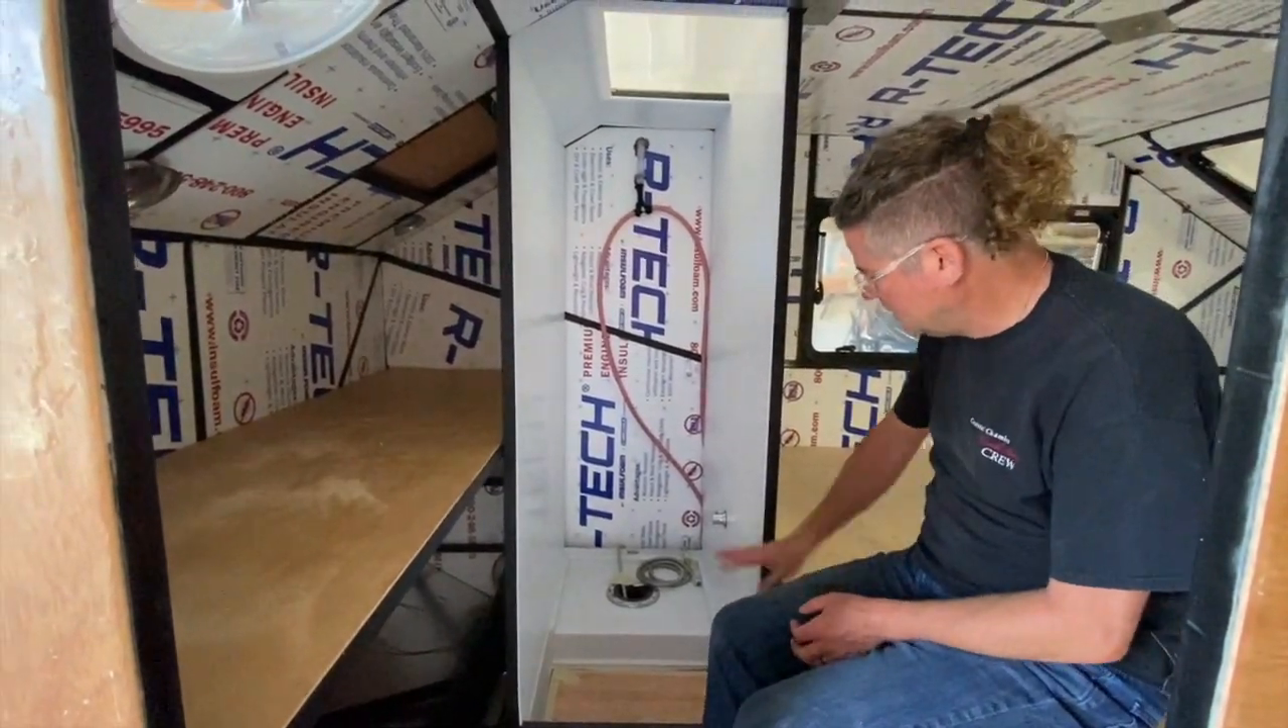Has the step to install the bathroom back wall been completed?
No.